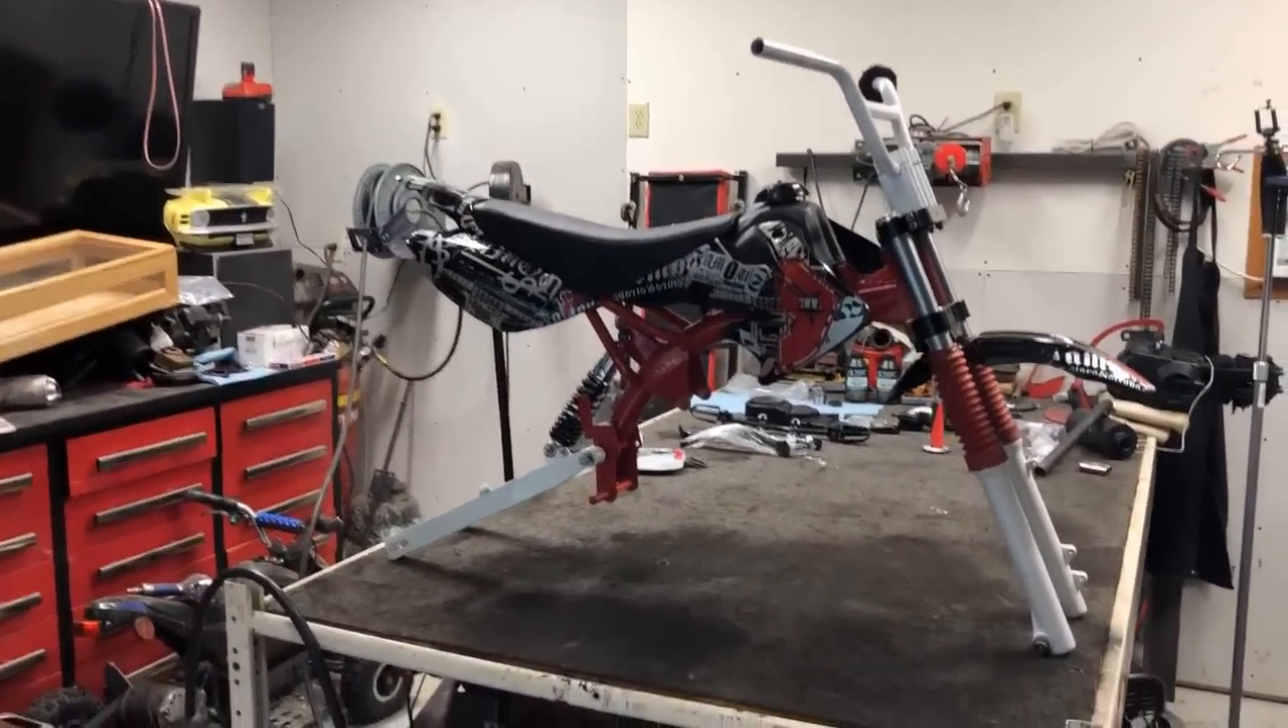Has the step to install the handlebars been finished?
Yes.